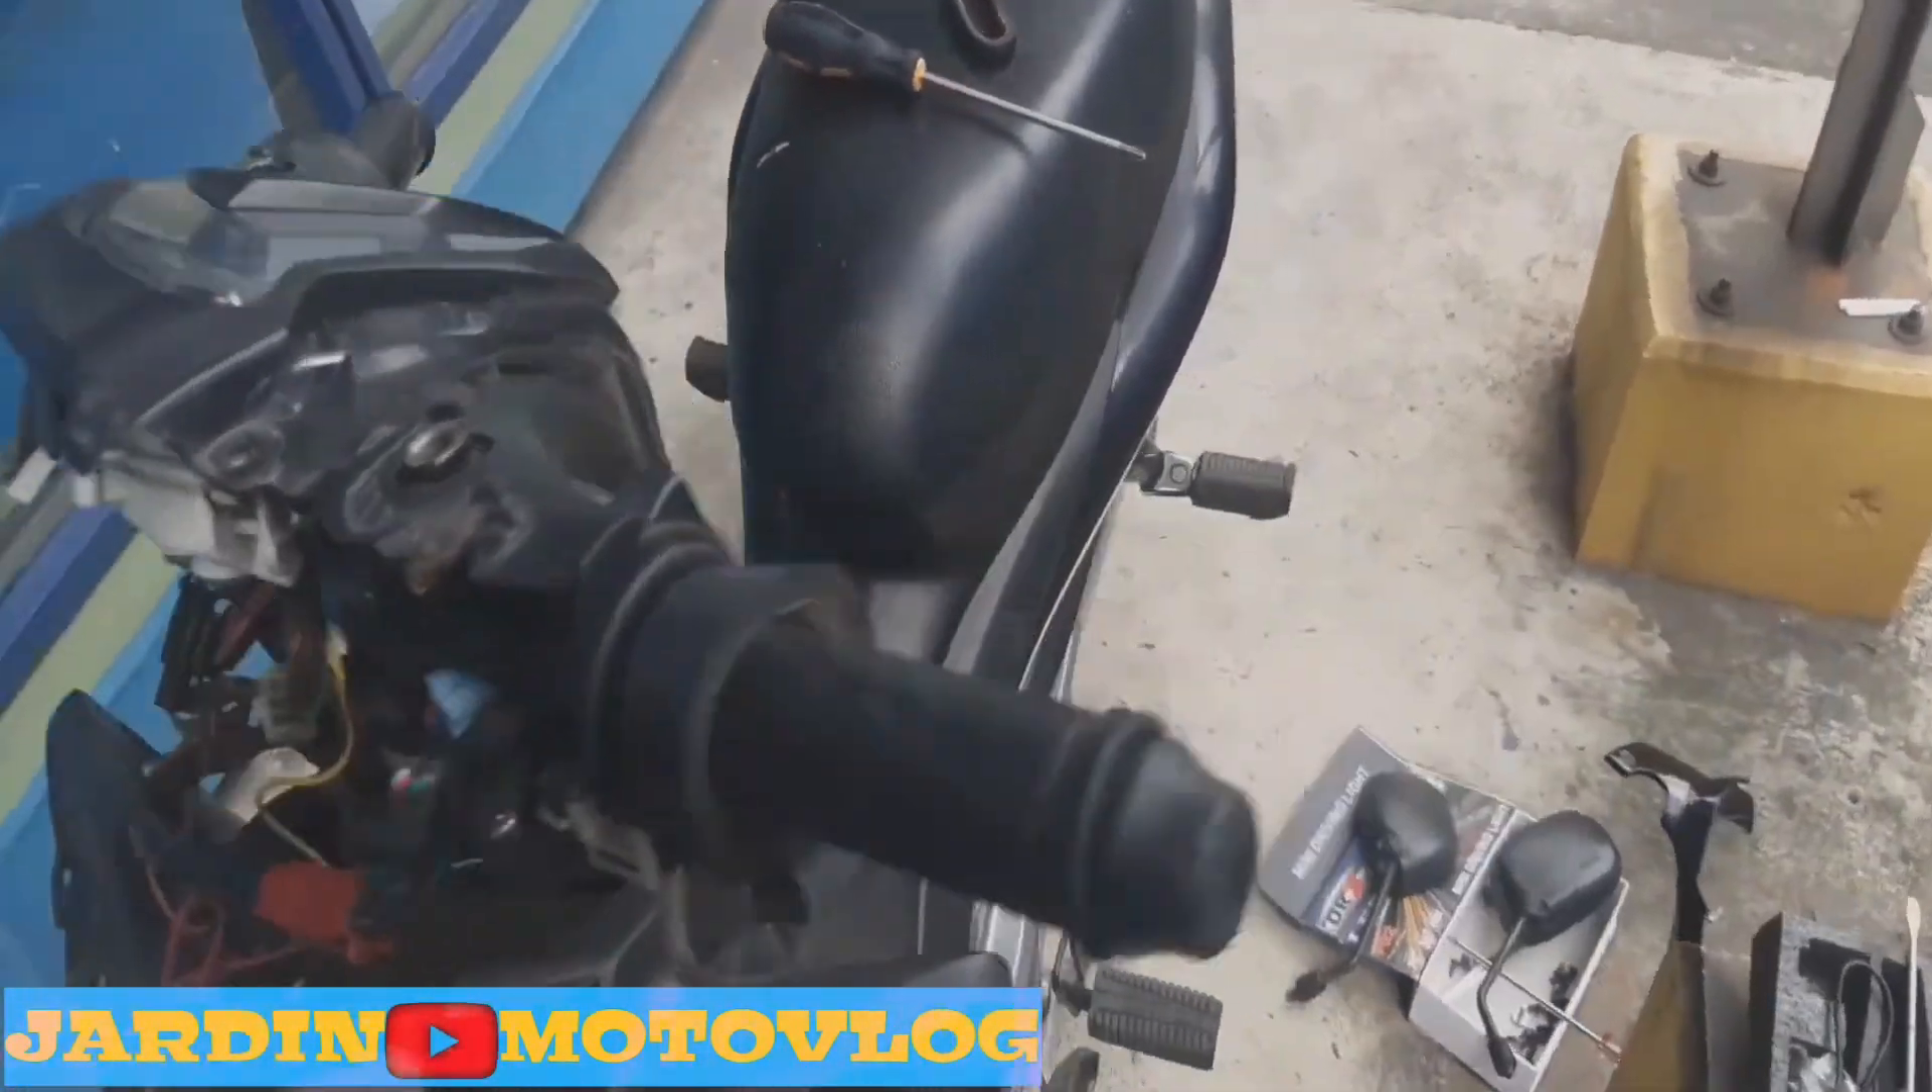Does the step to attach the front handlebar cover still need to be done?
Yes.